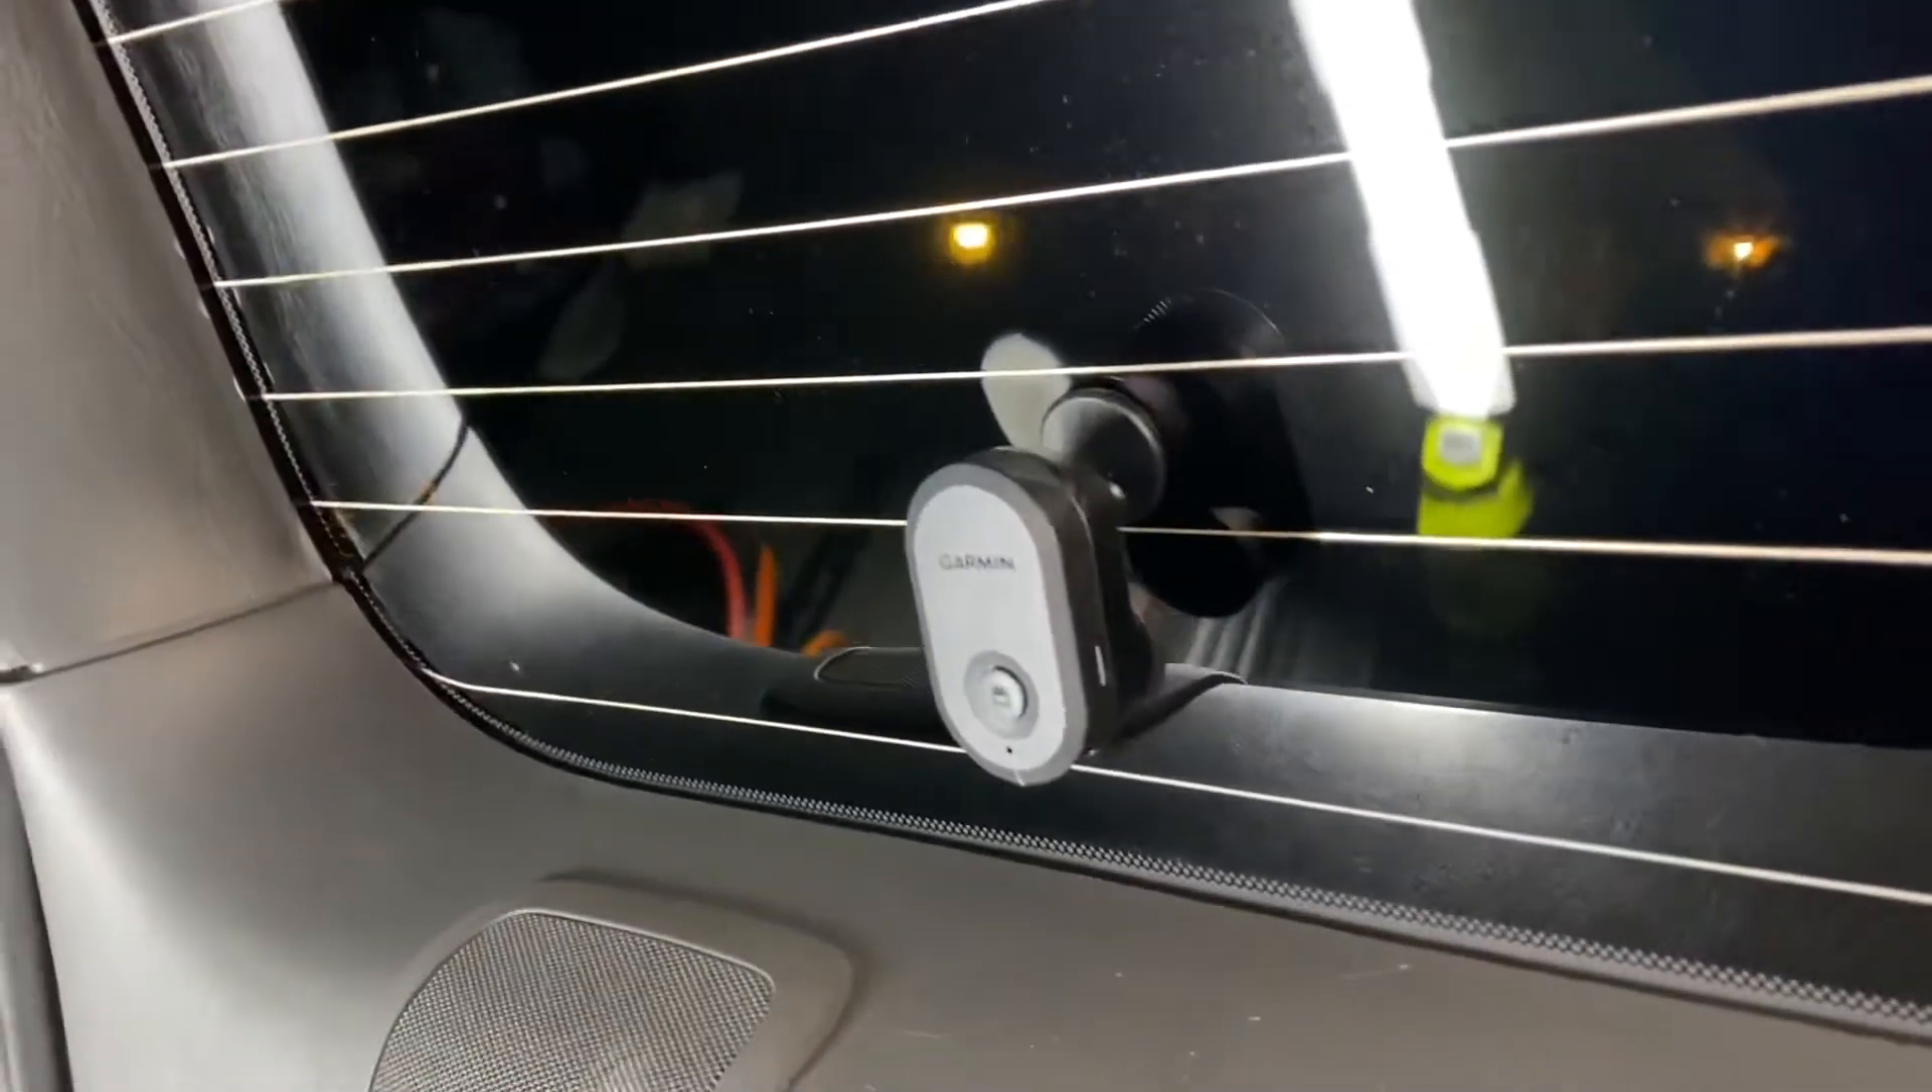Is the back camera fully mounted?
Yes.